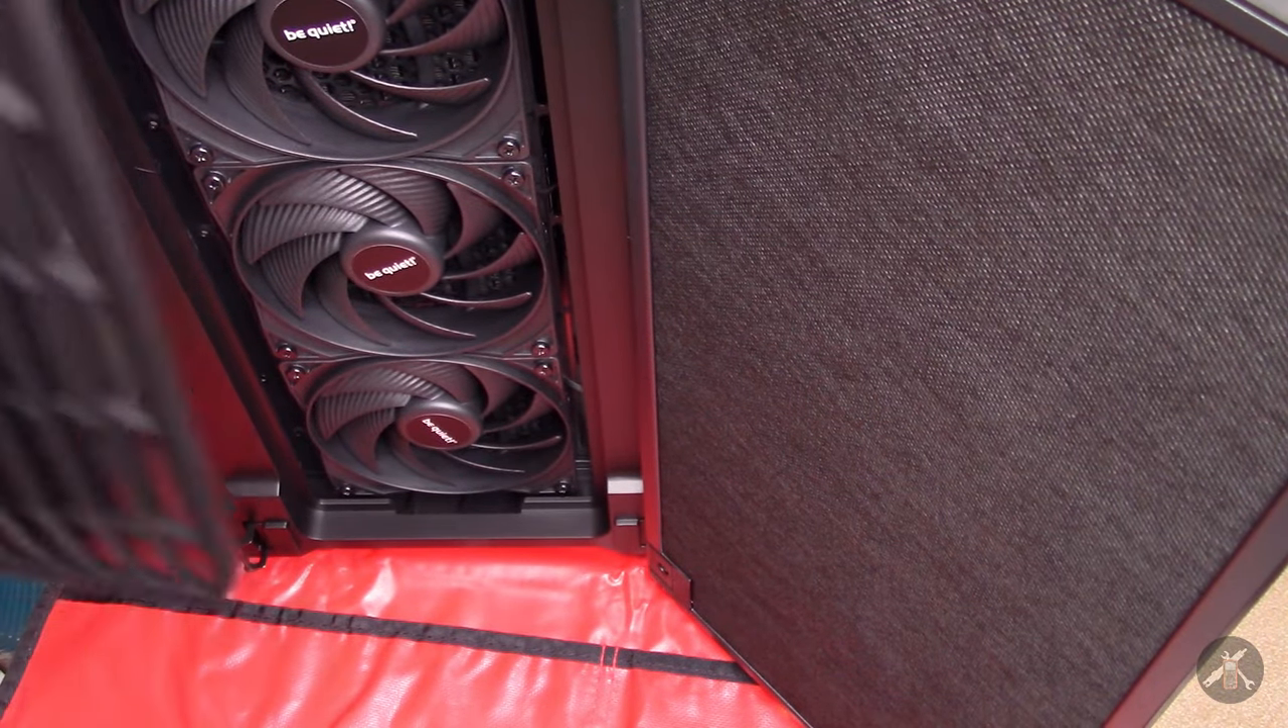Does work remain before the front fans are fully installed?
No.